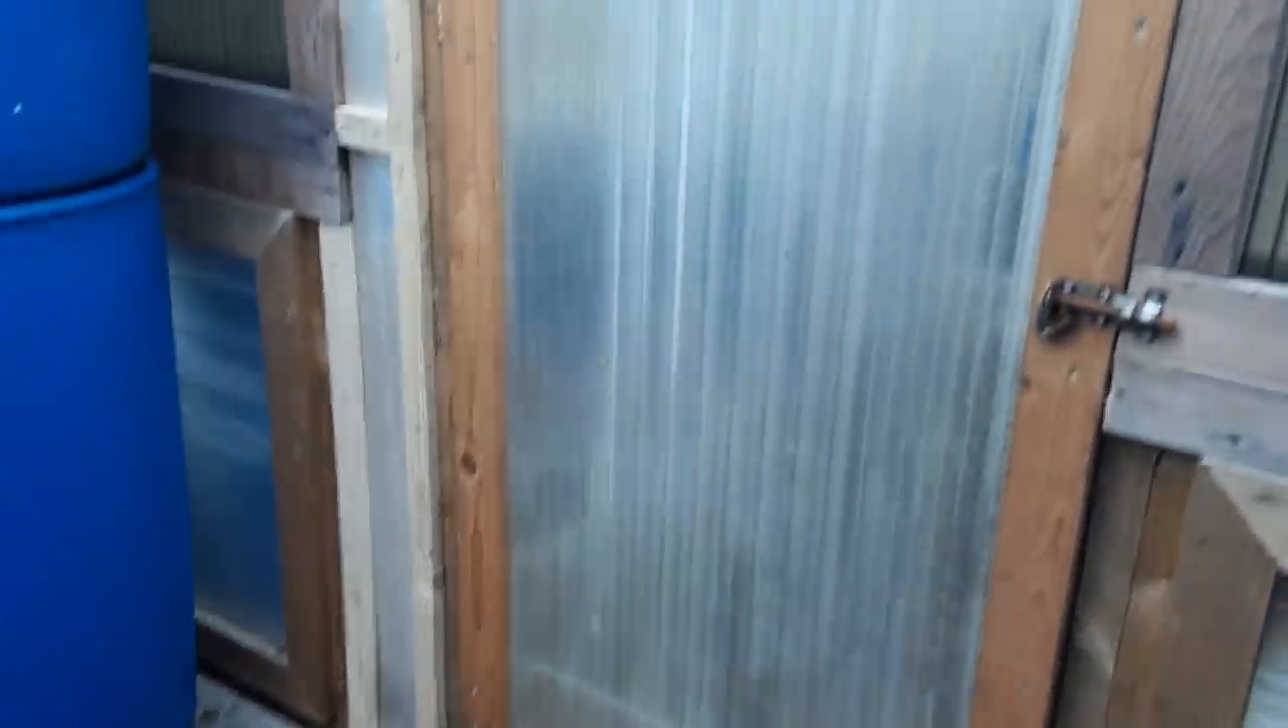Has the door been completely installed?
Yes.